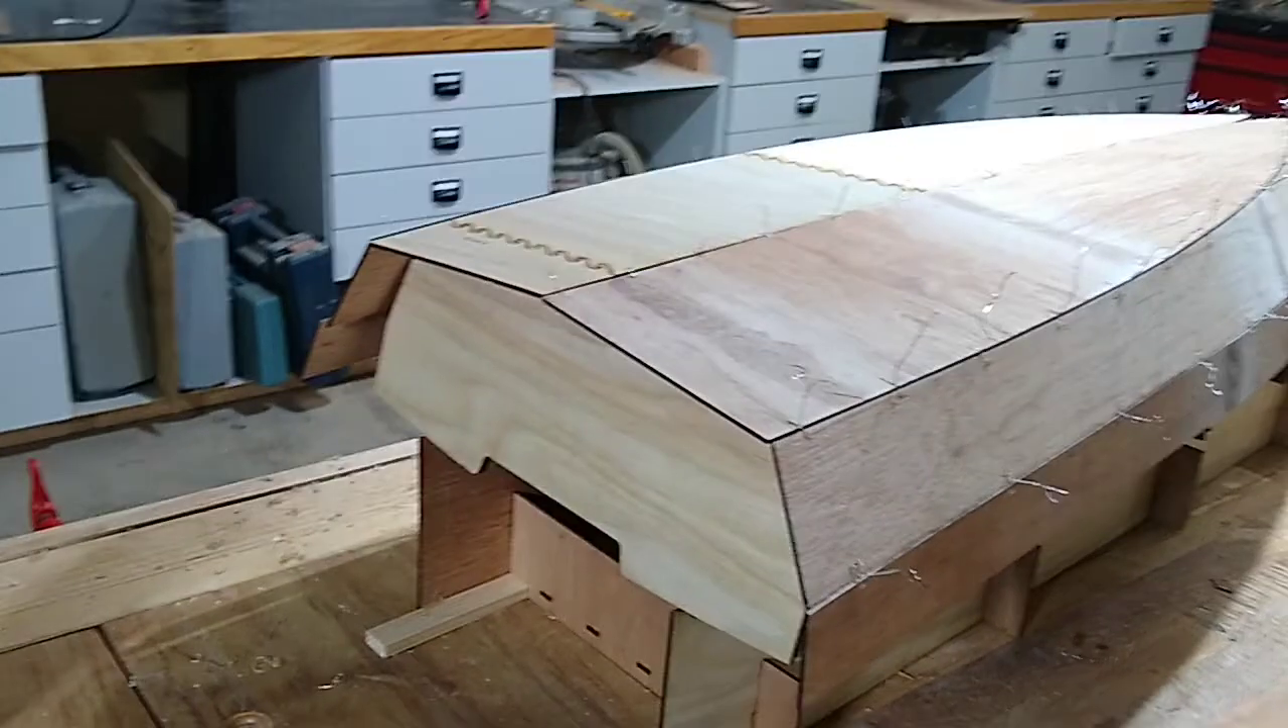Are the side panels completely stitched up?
Yes.